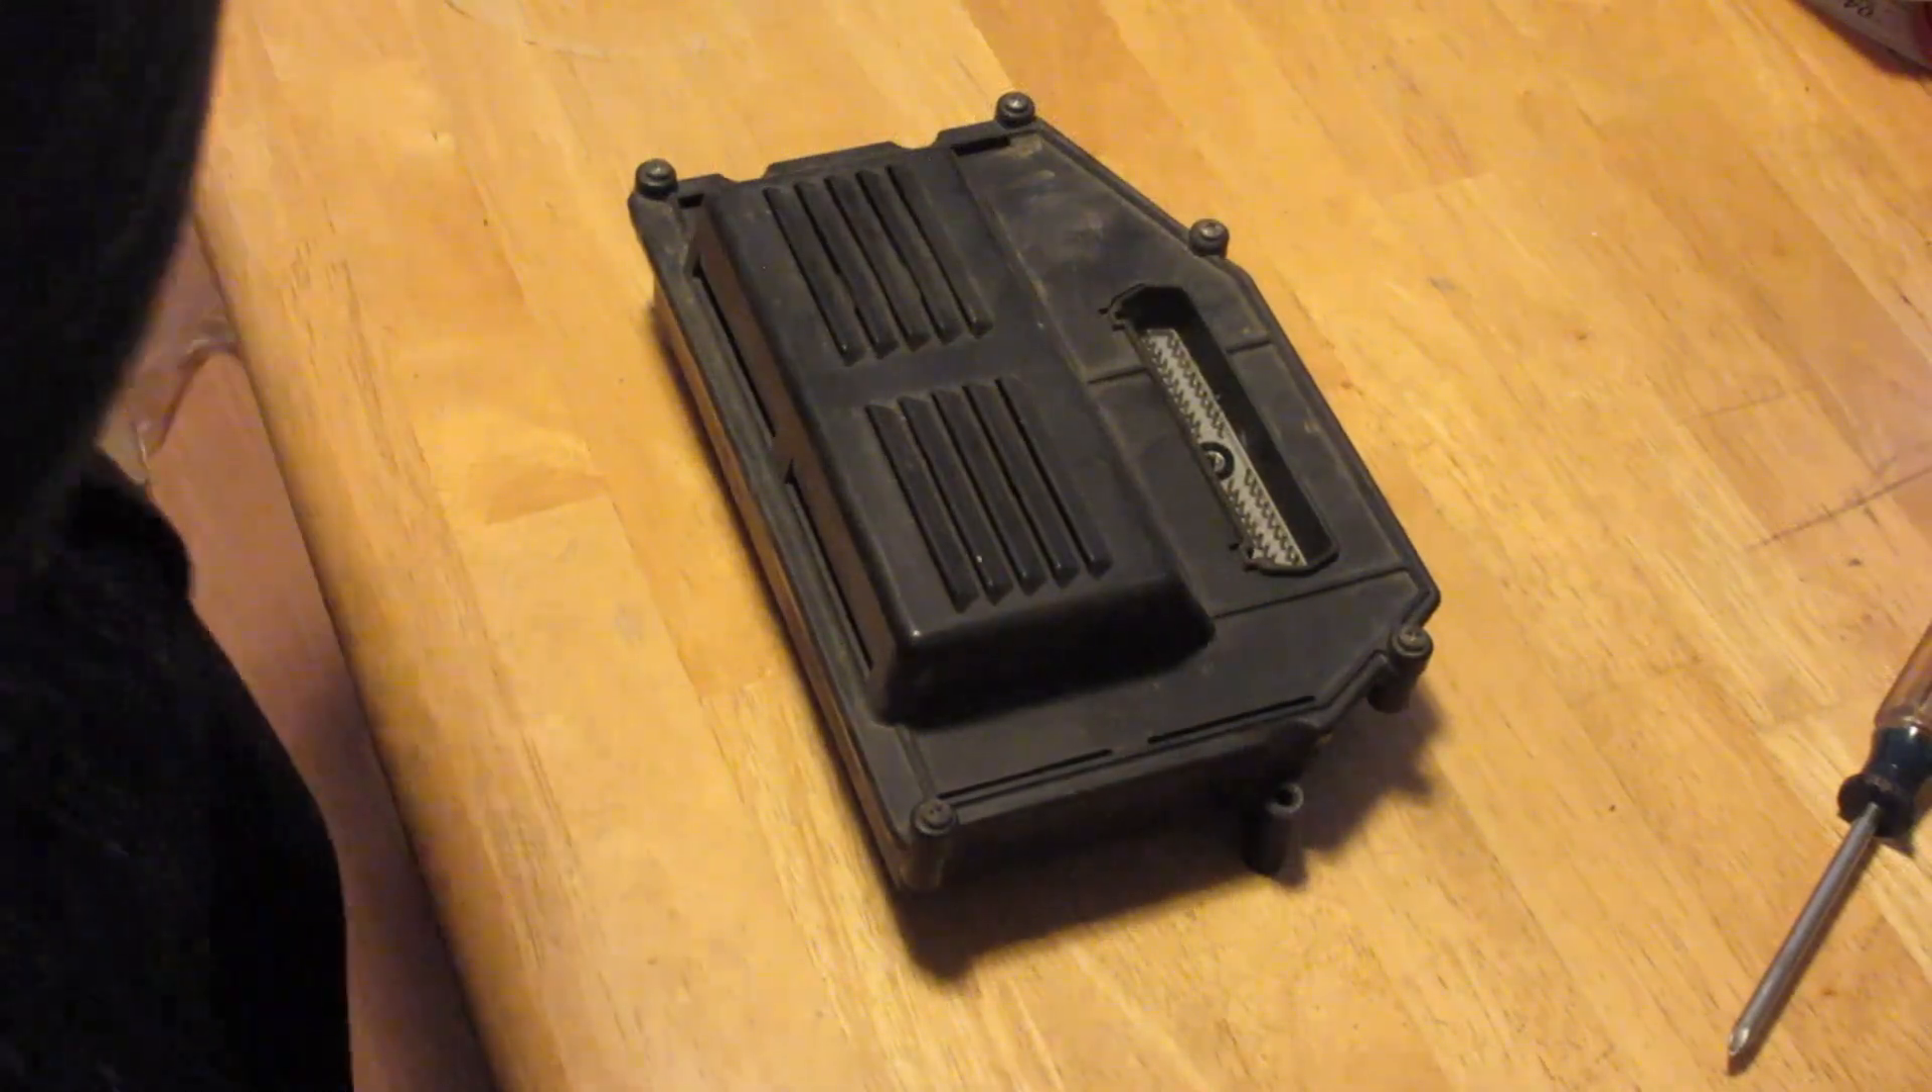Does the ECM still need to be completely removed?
No.